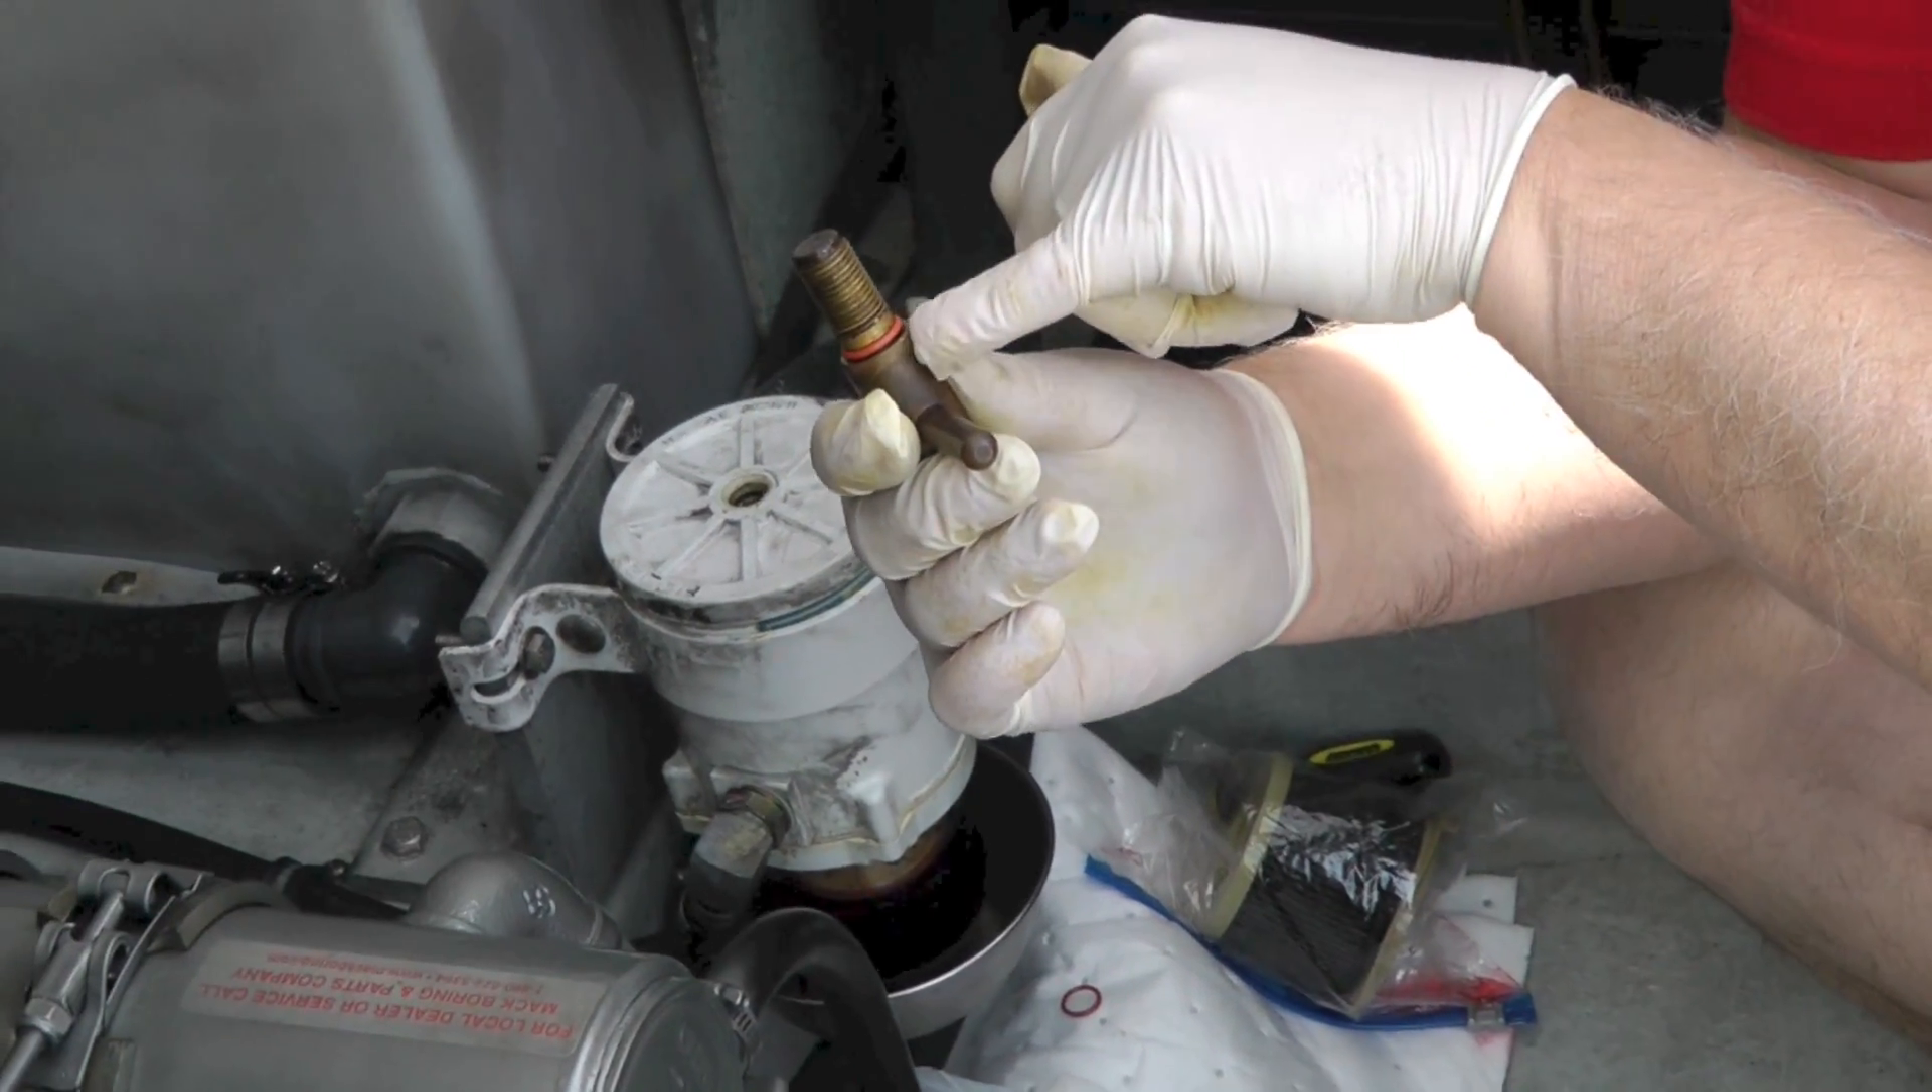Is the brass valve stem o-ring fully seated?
Yes.